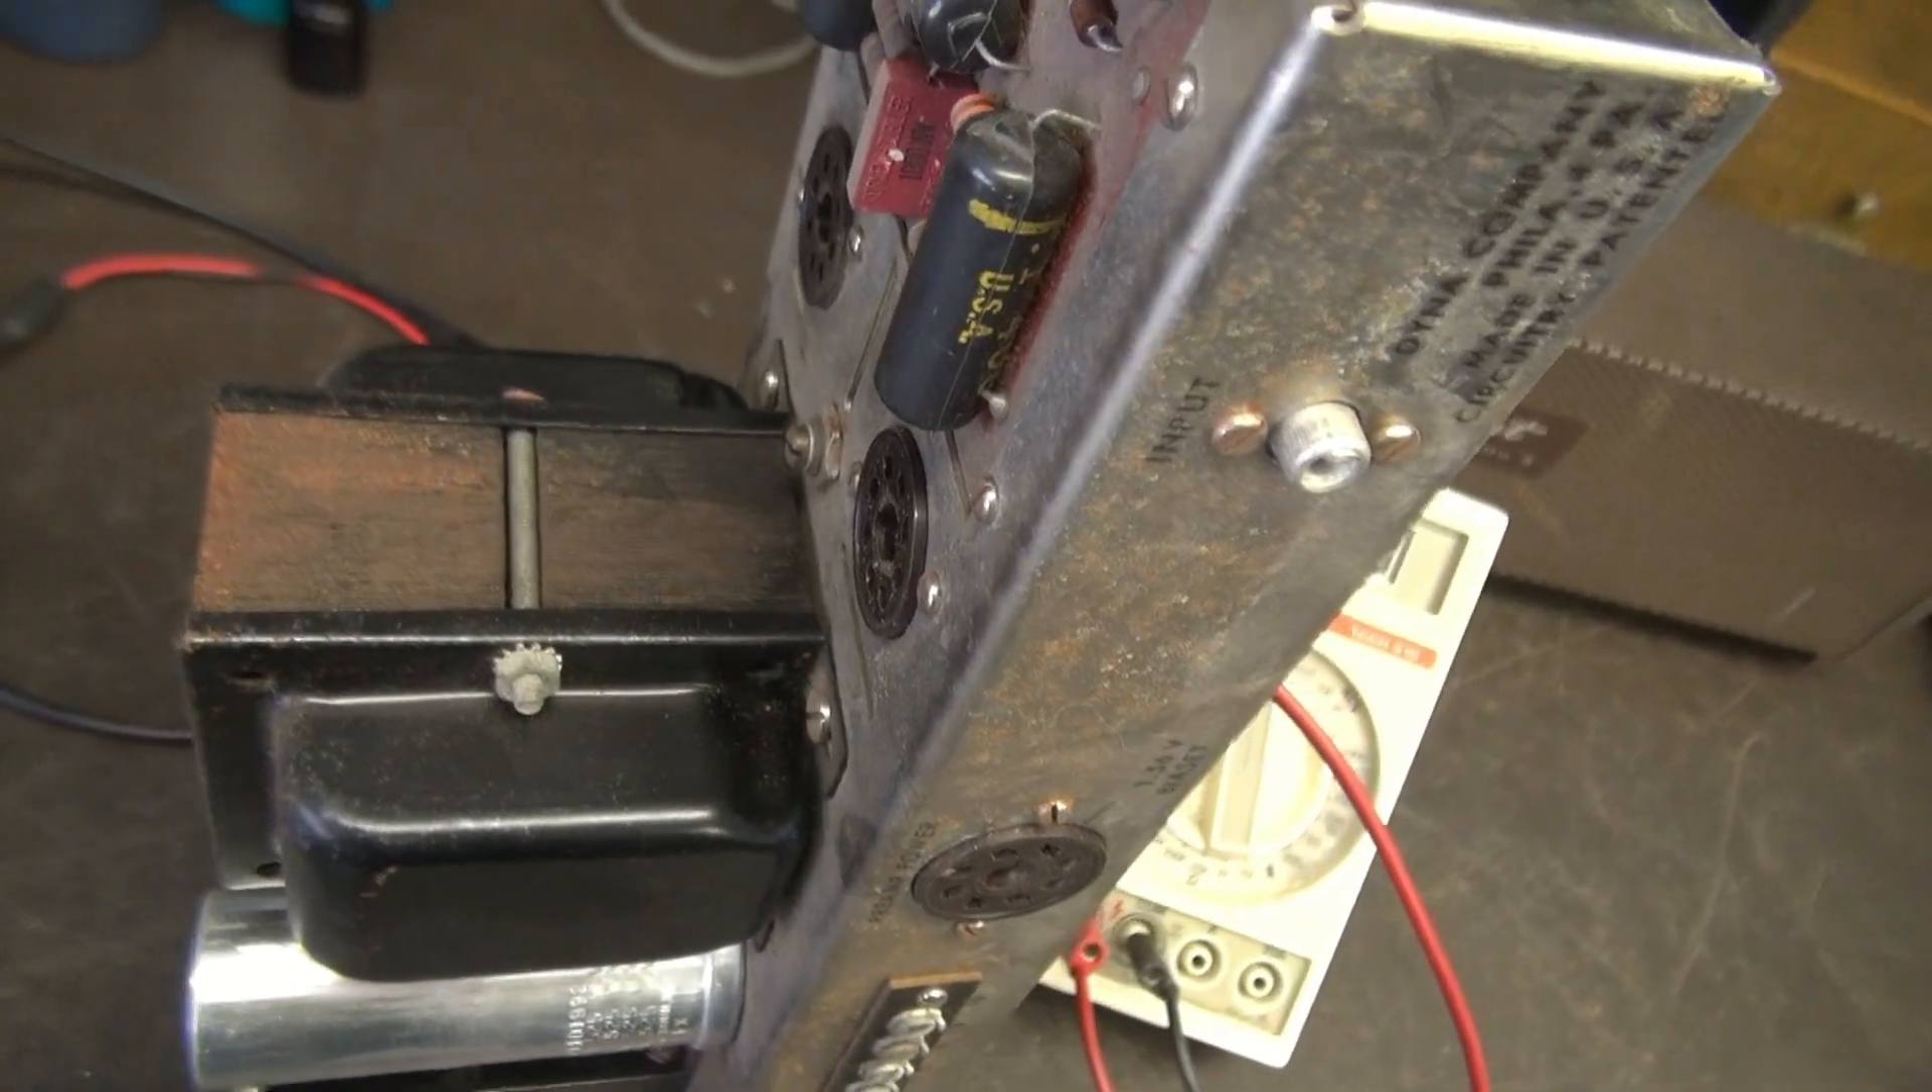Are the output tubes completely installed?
No.